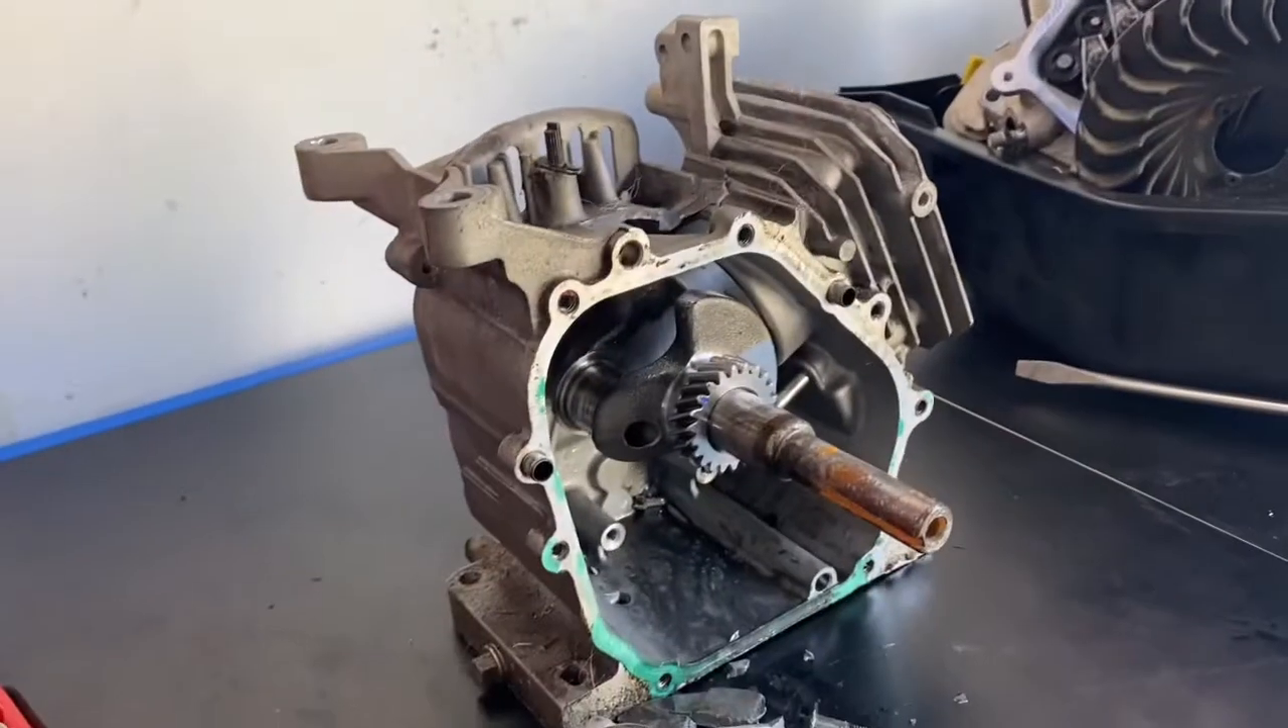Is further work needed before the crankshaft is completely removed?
Yes.